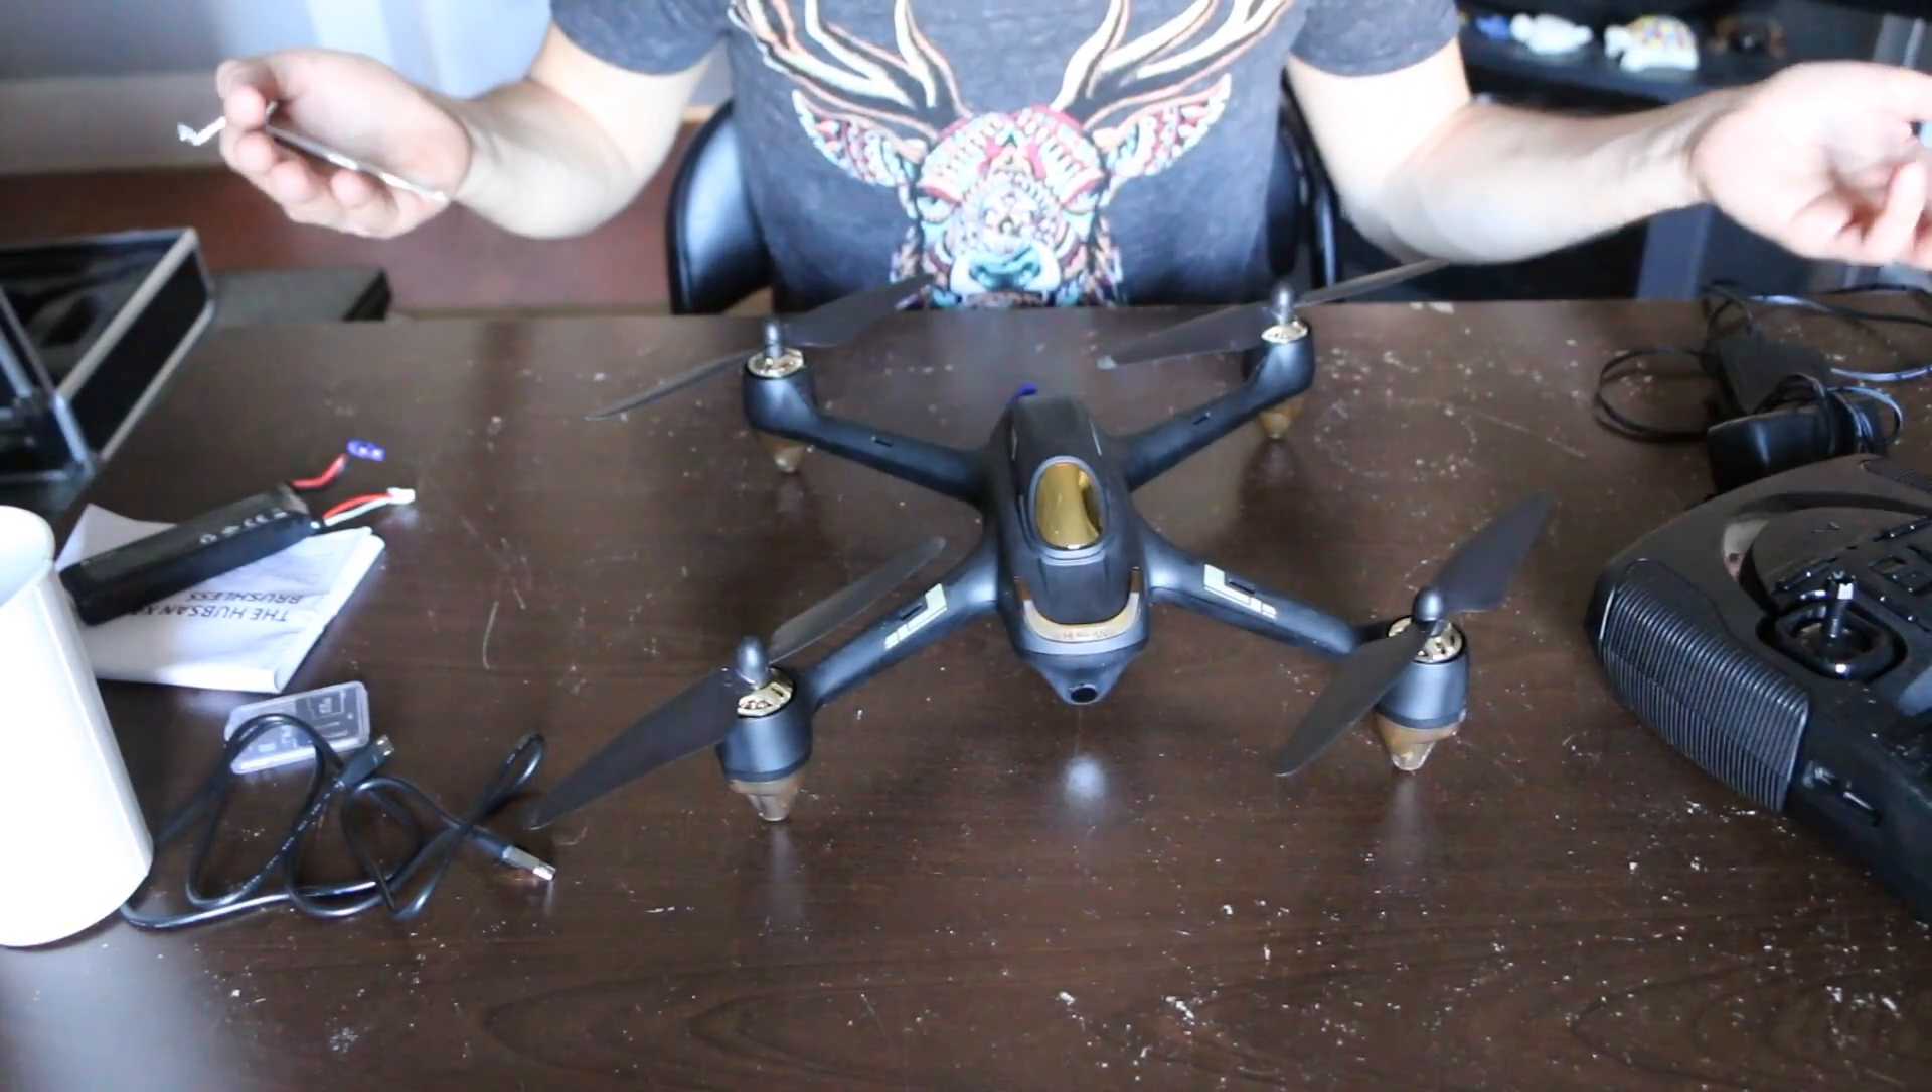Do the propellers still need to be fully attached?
No.